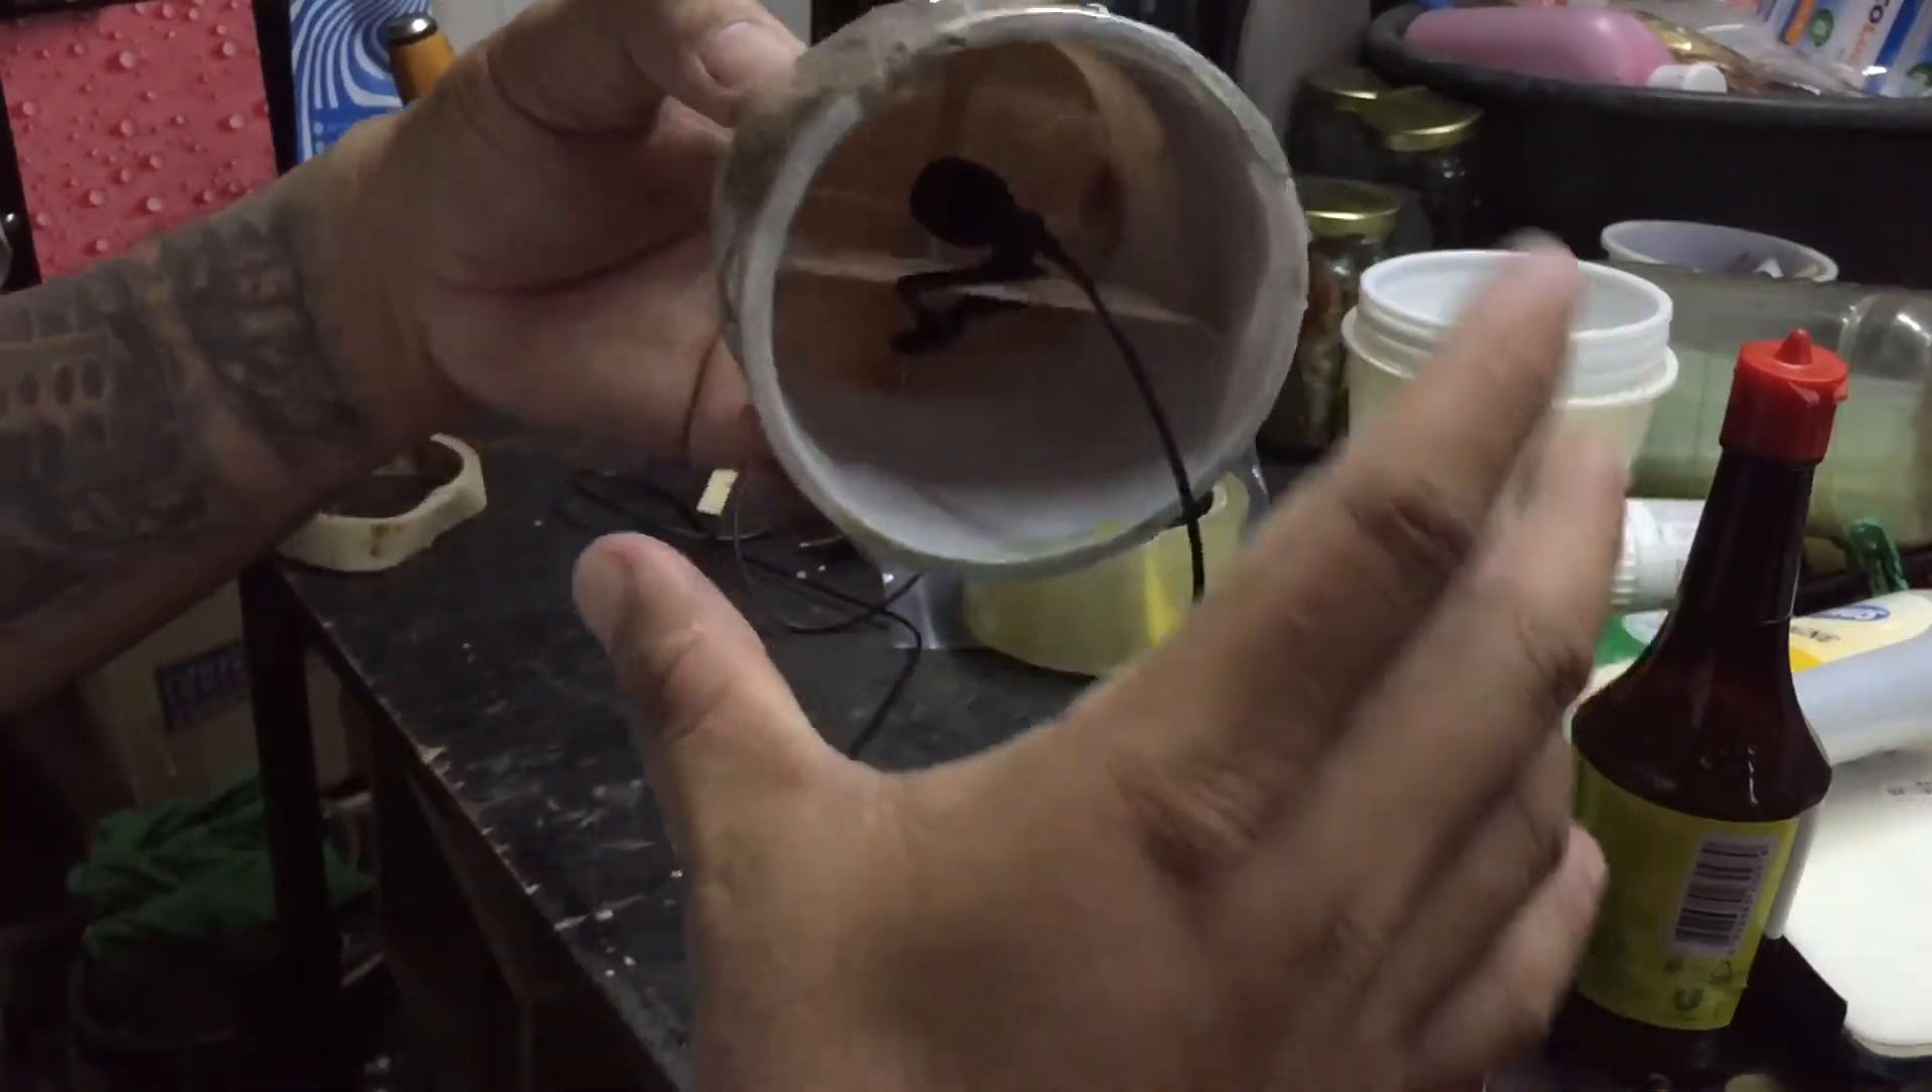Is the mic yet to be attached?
No.